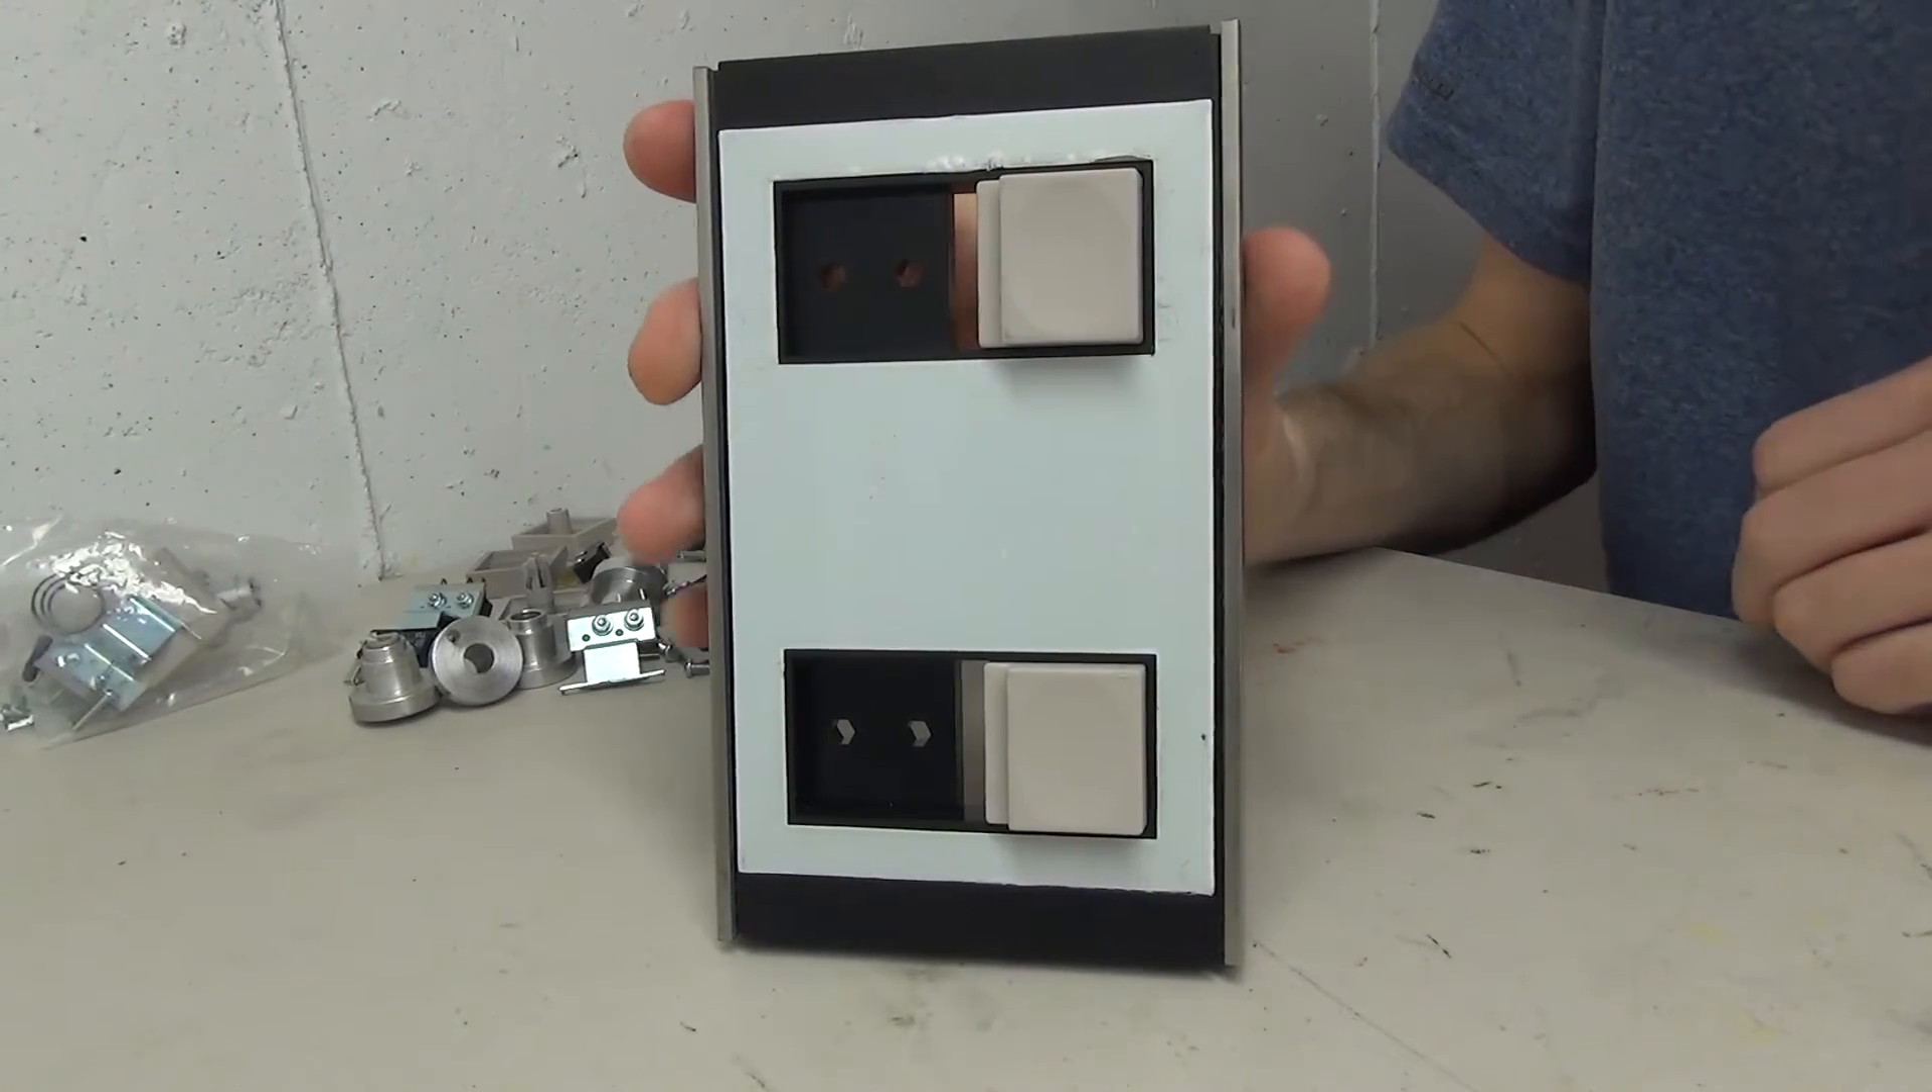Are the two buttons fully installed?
Yes.